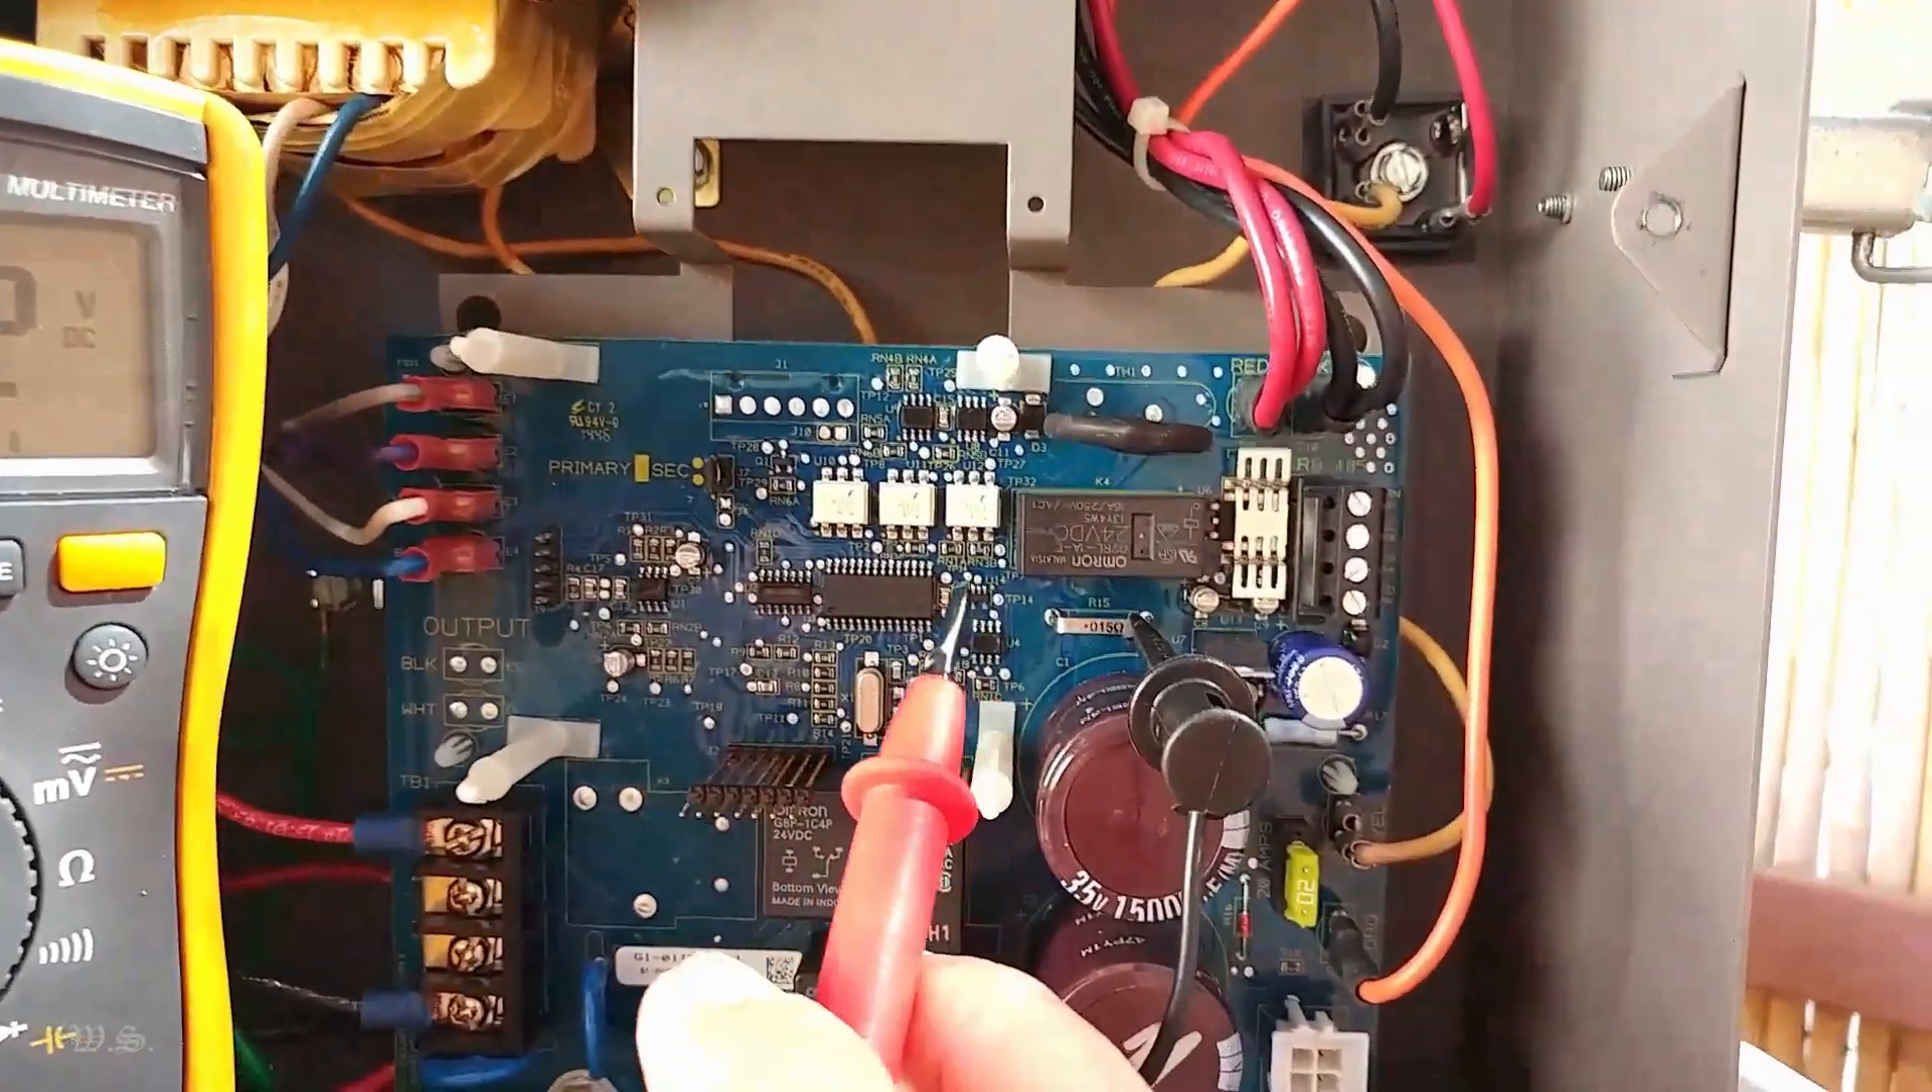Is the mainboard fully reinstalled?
Yes.